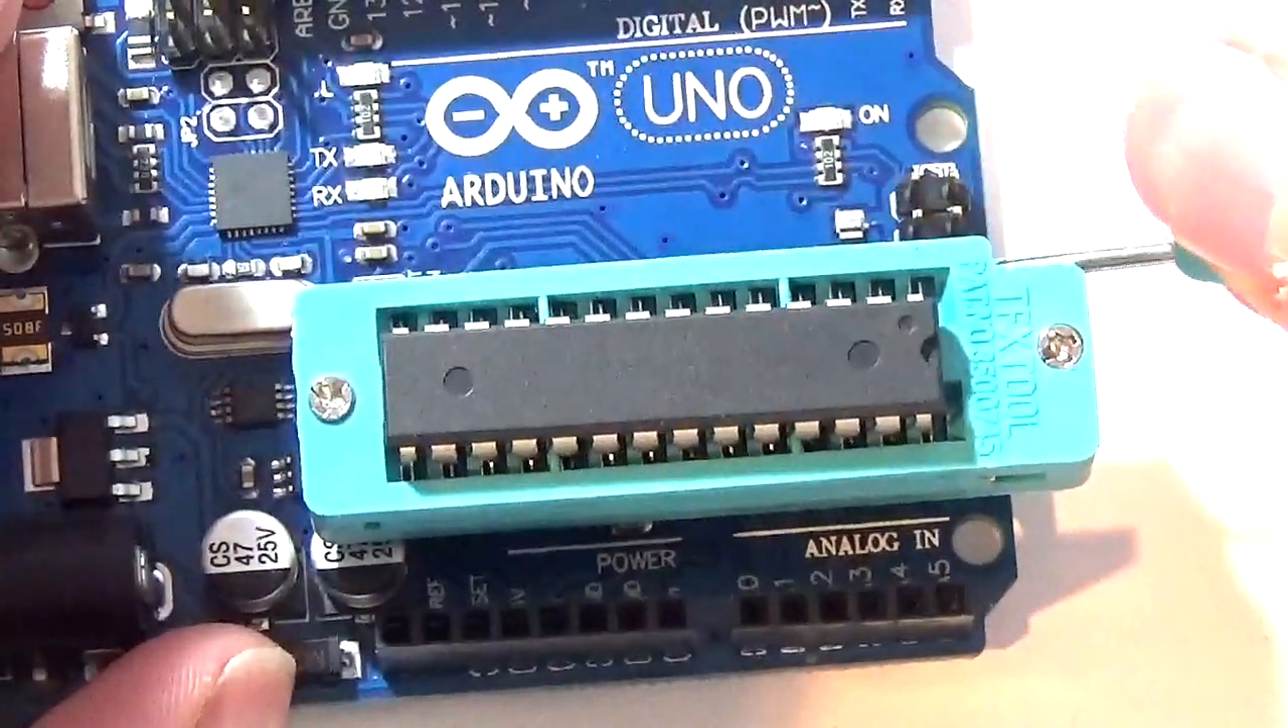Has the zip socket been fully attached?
Yes.